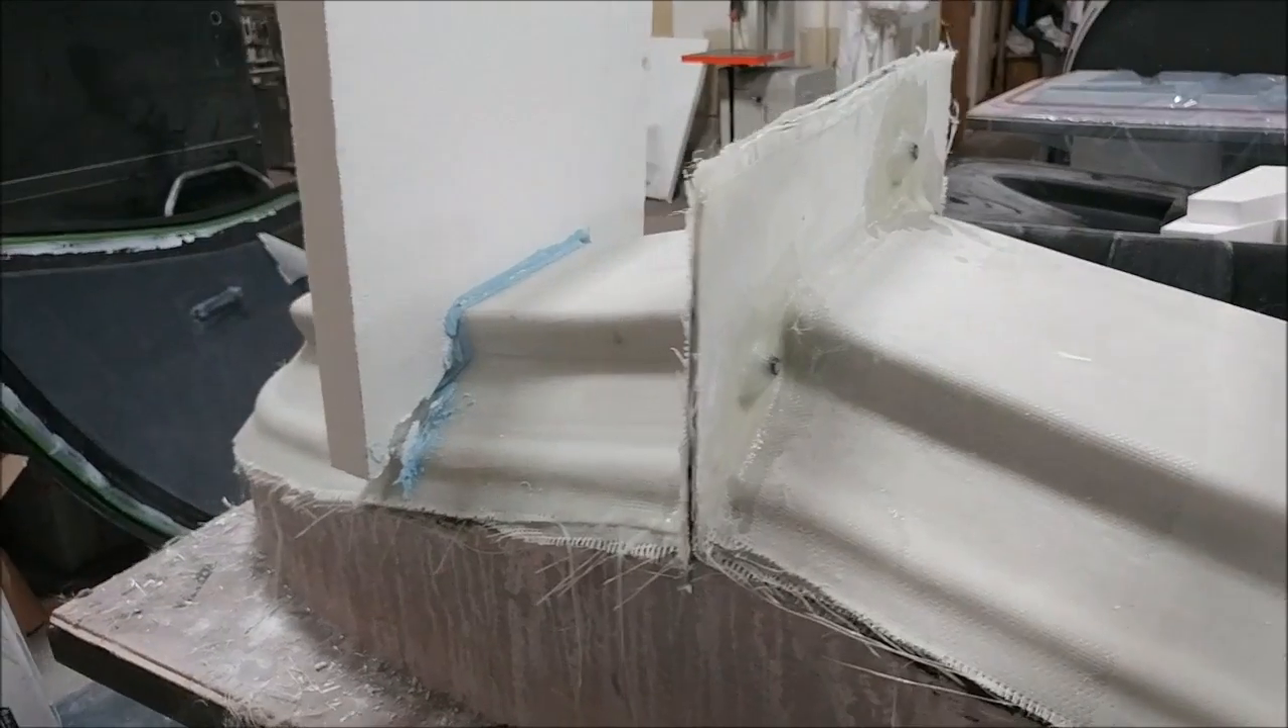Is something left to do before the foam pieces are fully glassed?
Yes.